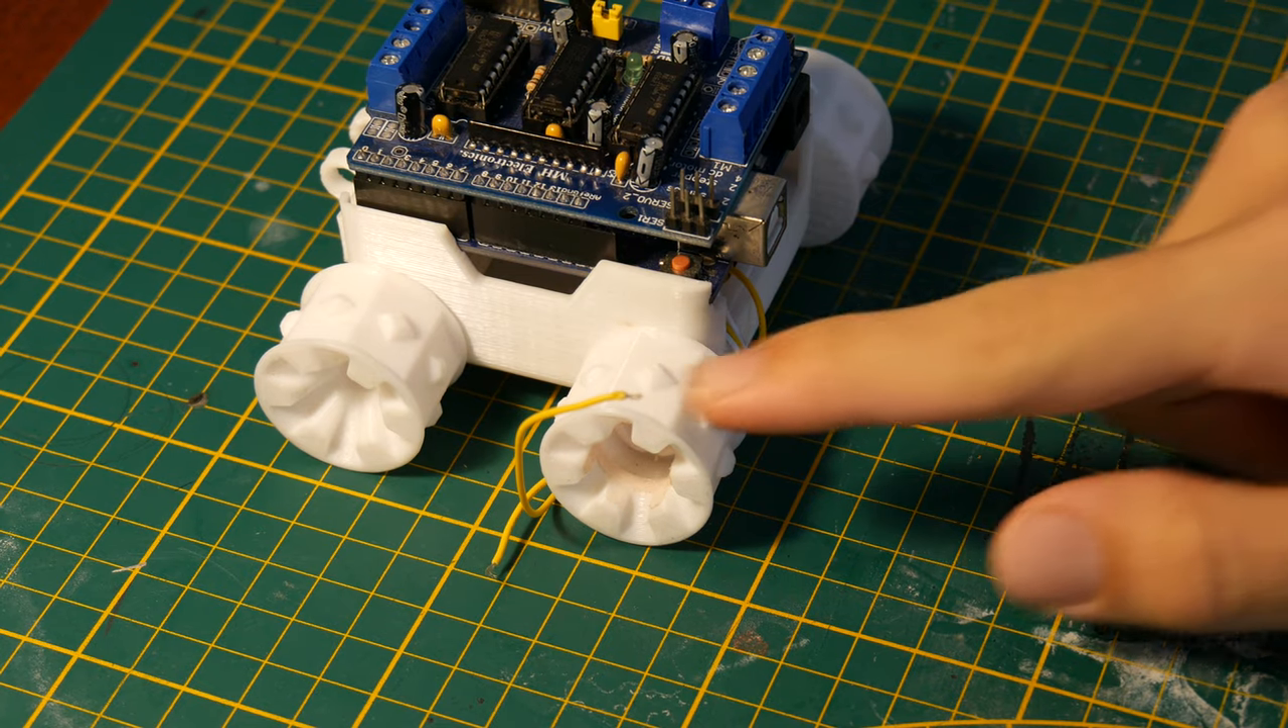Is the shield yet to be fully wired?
Yes.